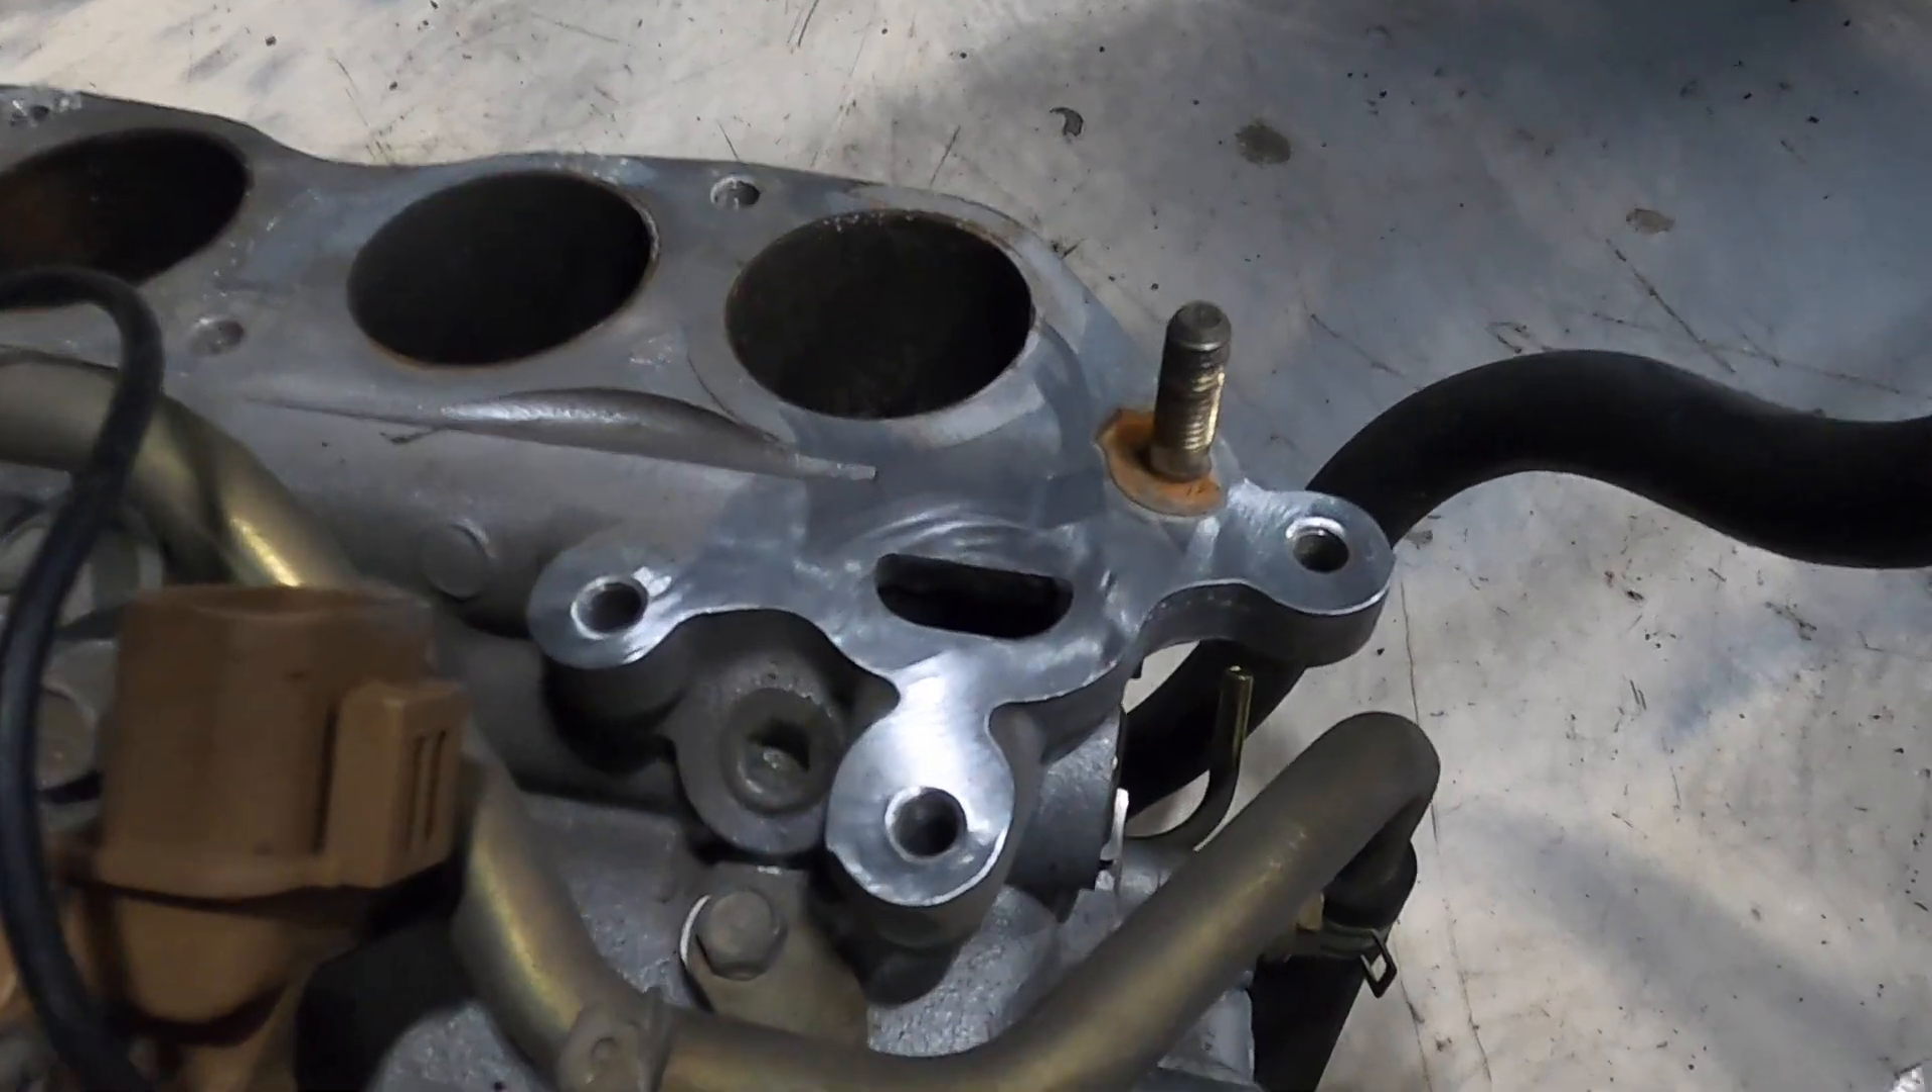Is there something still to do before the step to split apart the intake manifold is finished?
No.